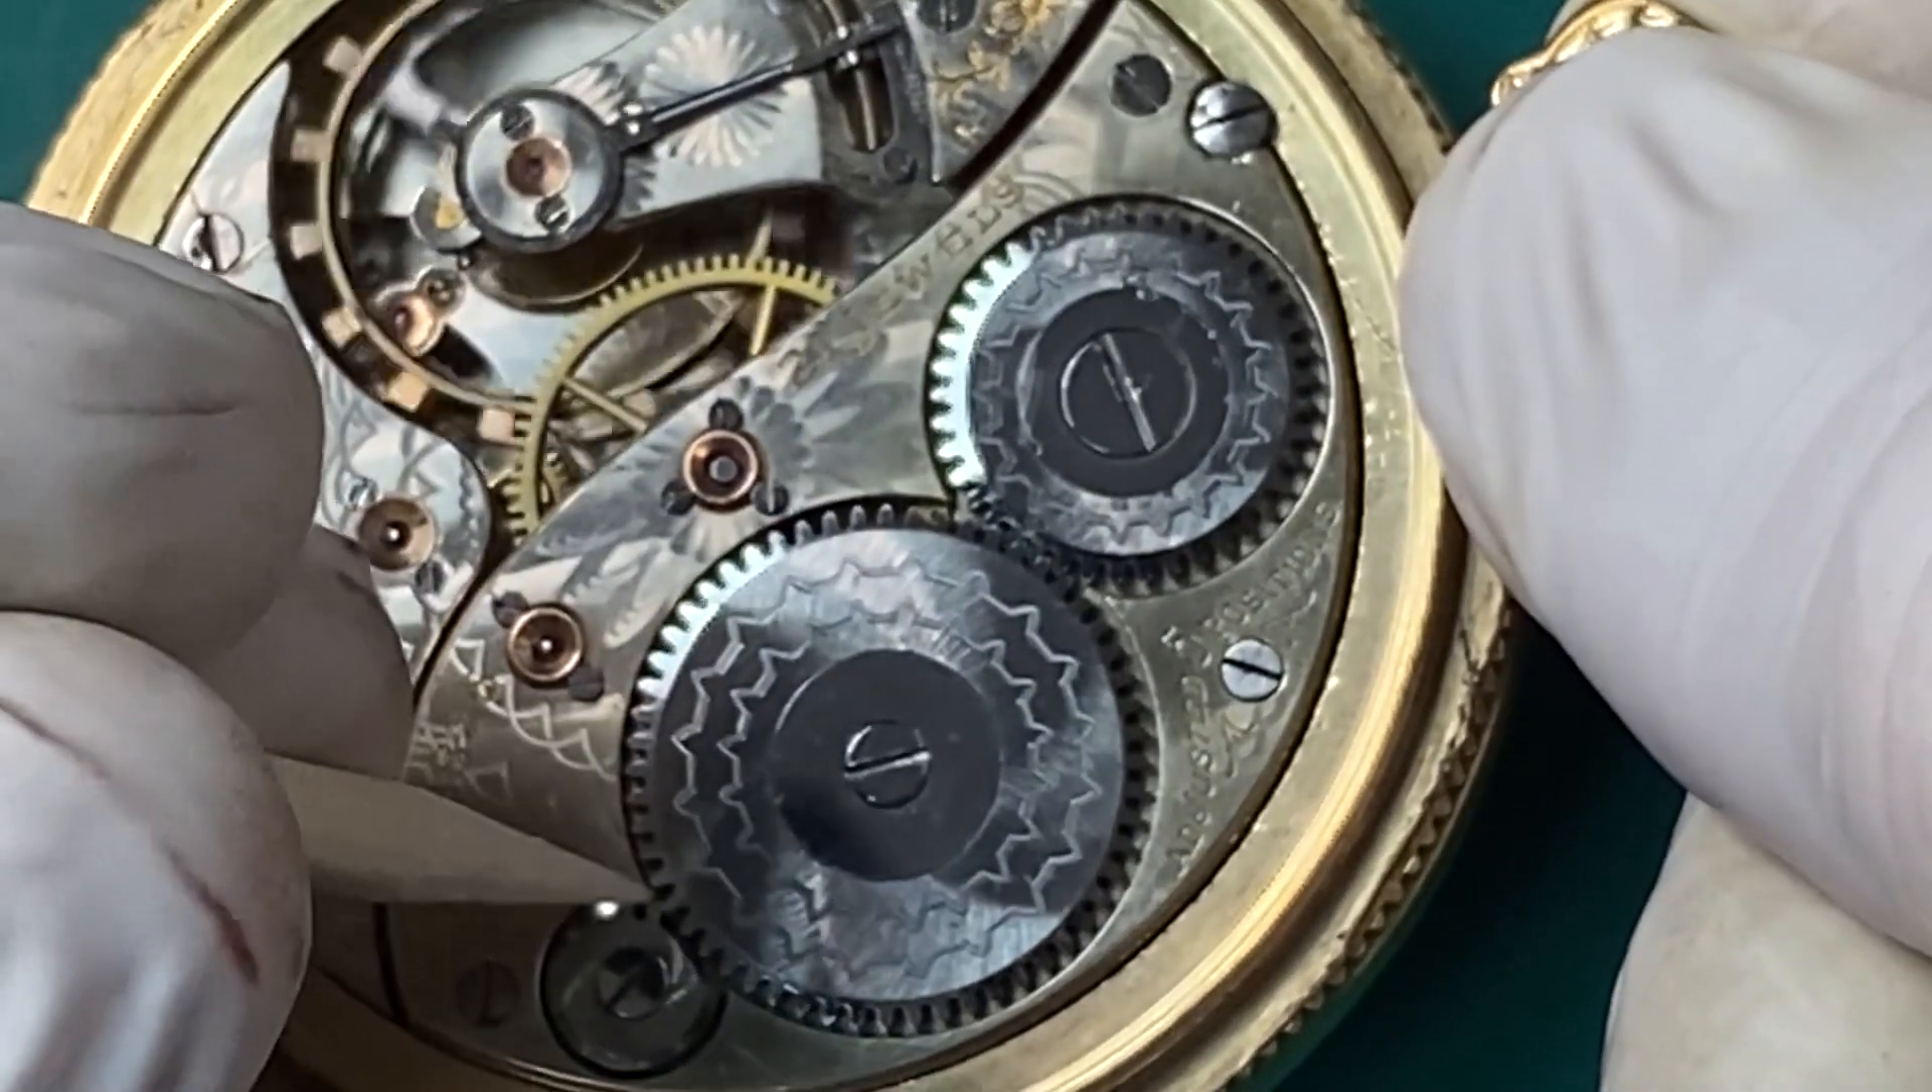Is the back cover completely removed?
Yes.